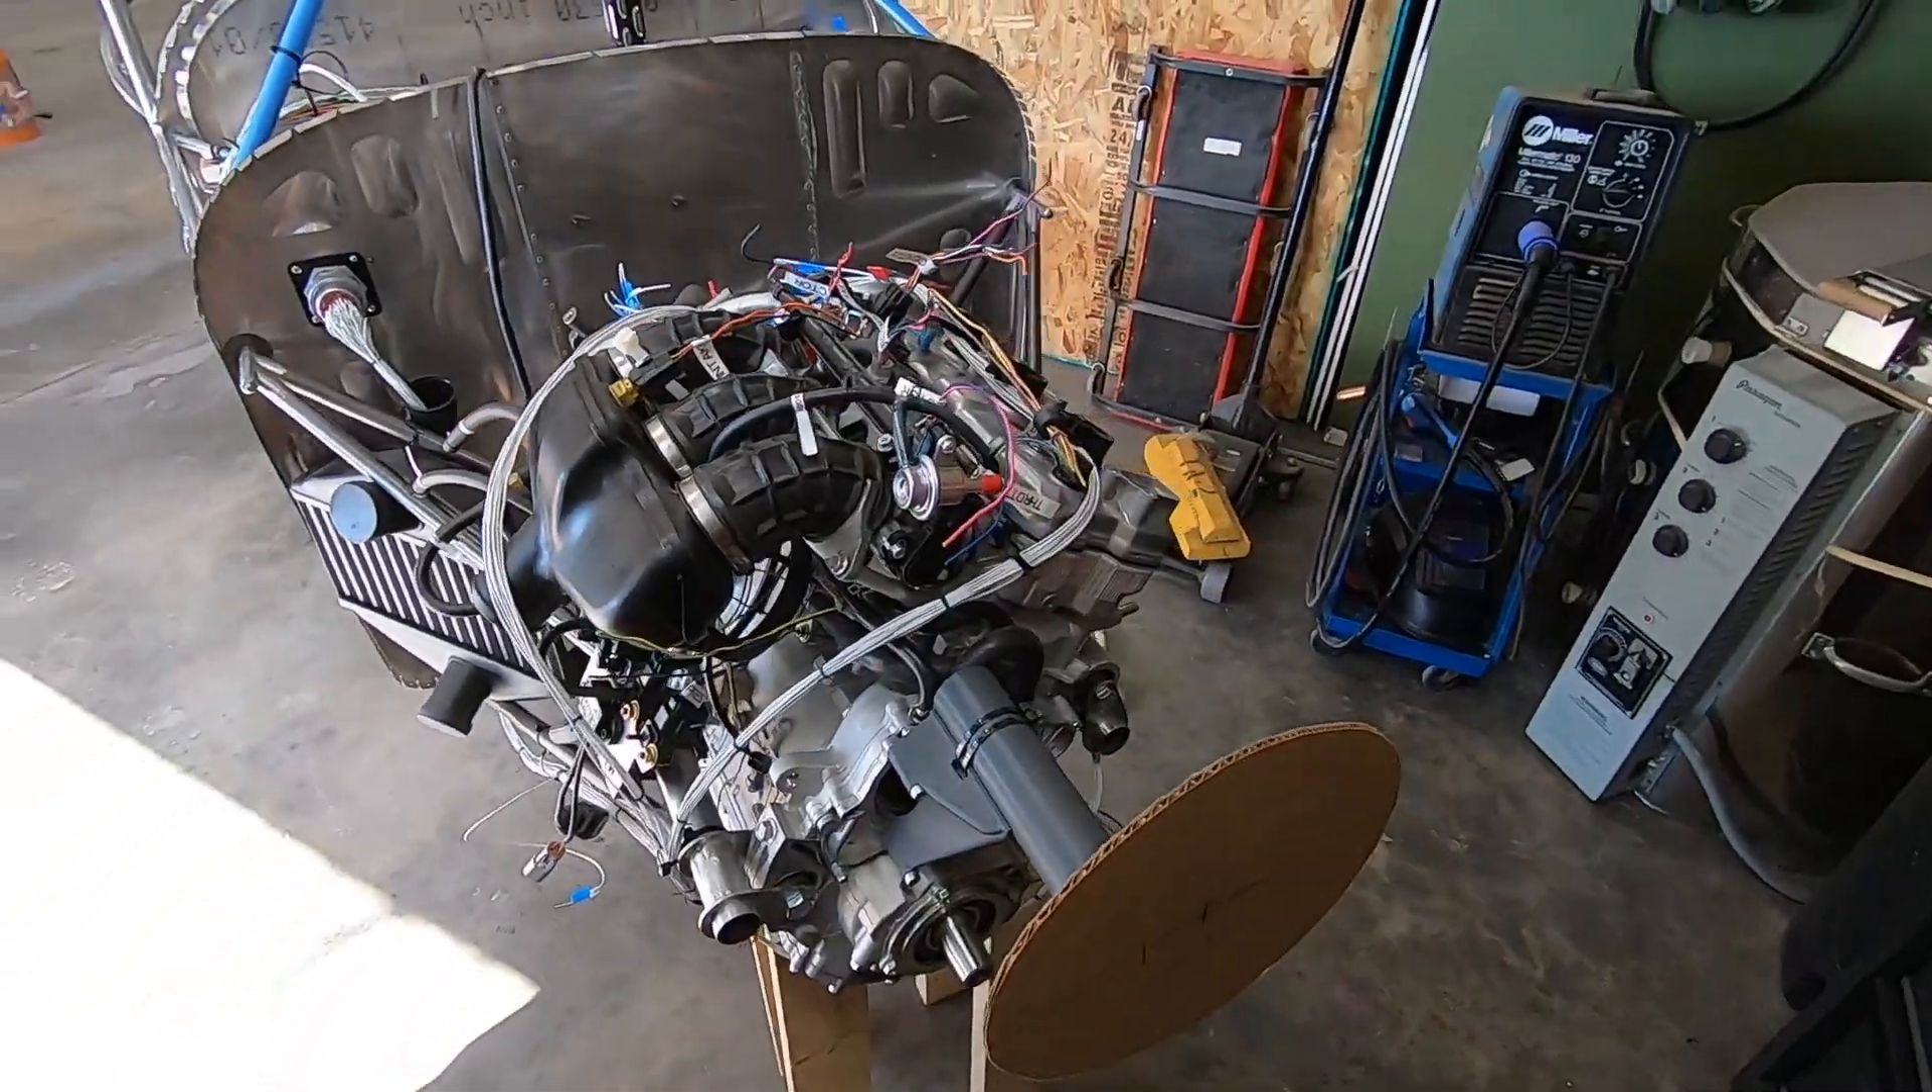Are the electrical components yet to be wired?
Yes.